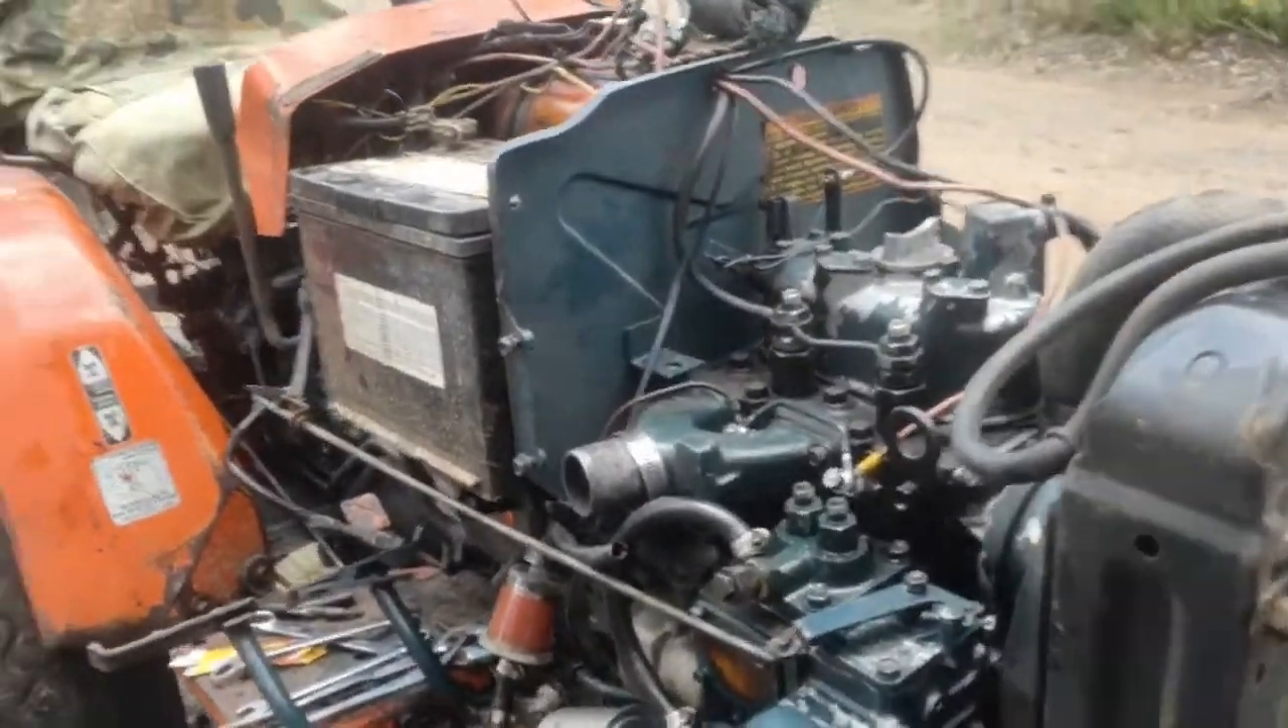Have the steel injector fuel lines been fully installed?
No.